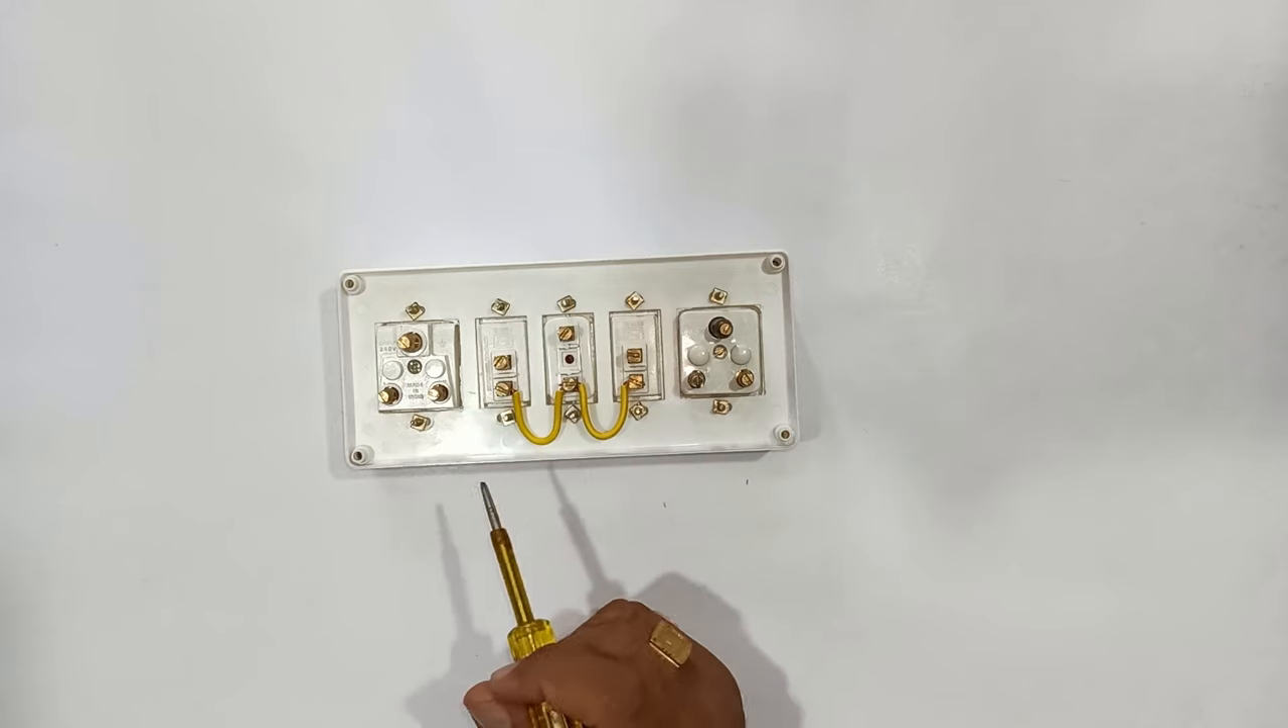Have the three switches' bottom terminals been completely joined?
Yes.